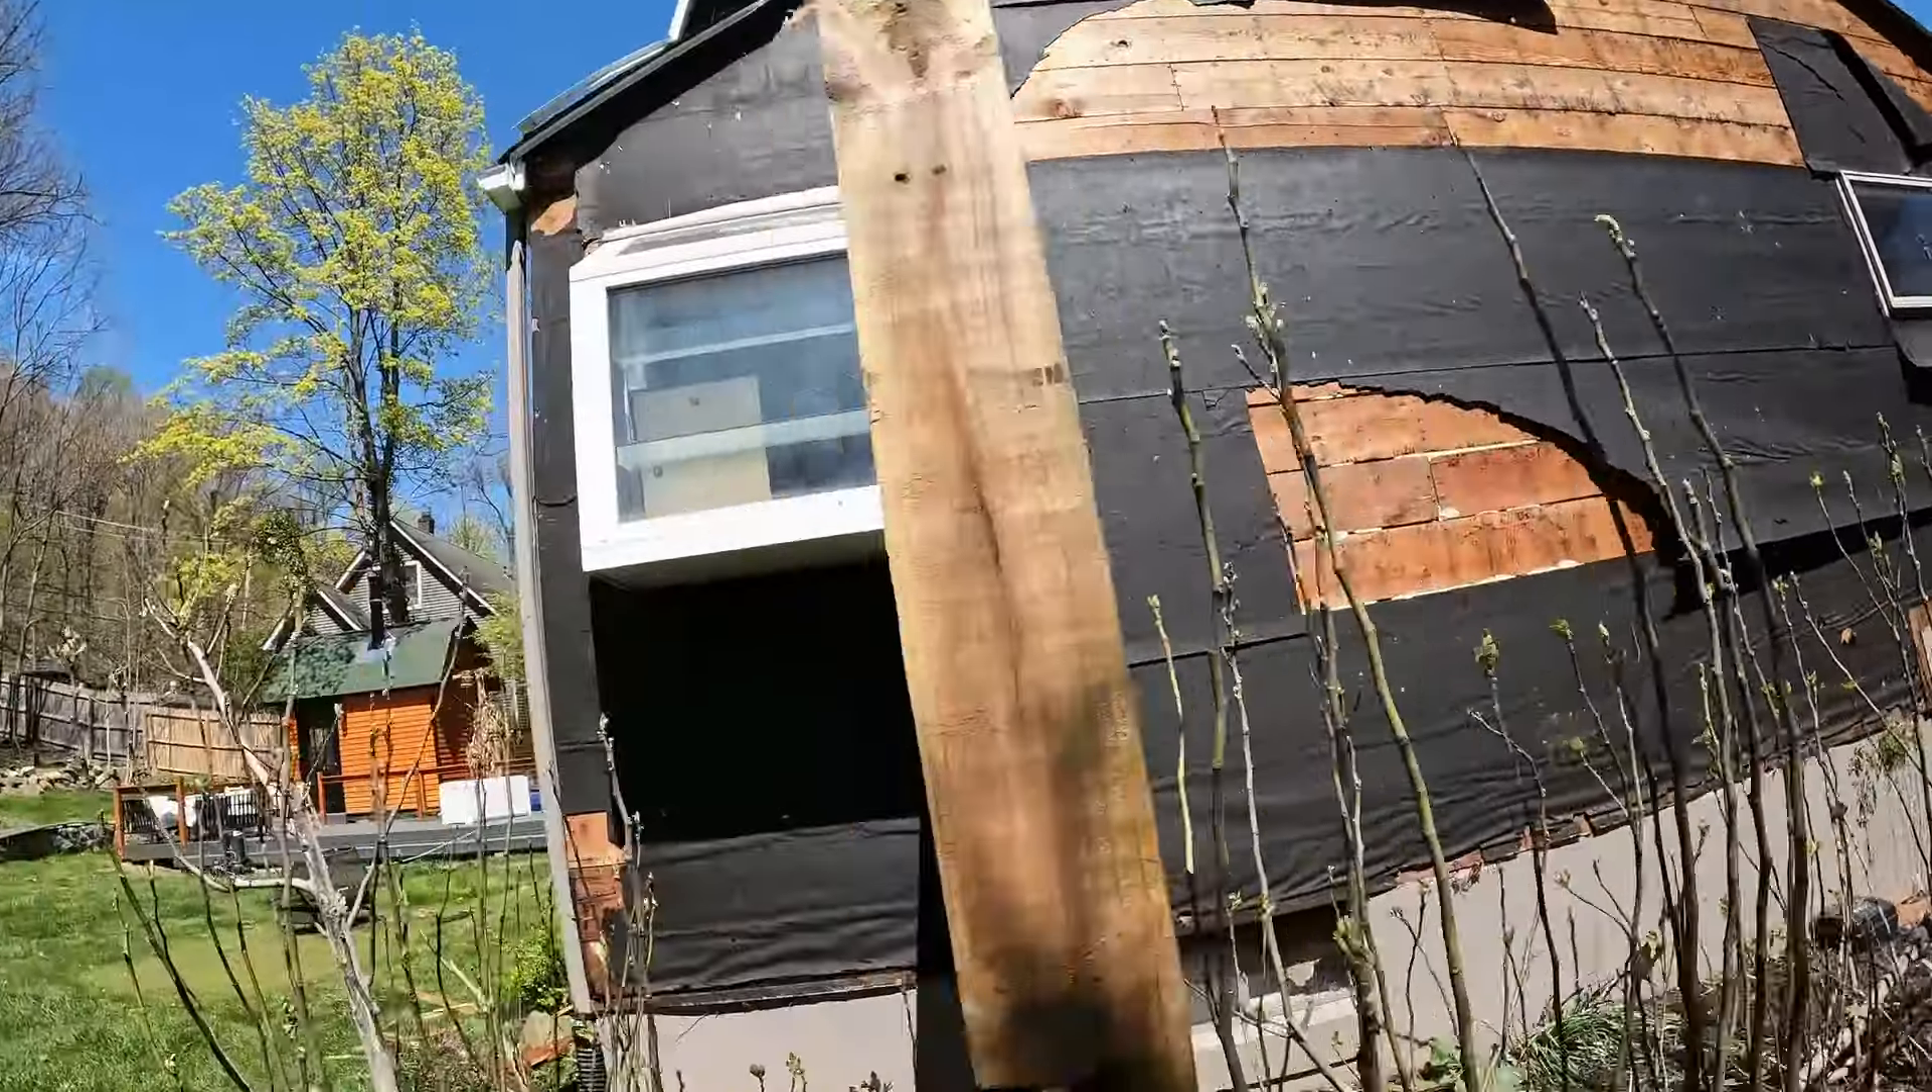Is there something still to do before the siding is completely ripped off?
No.